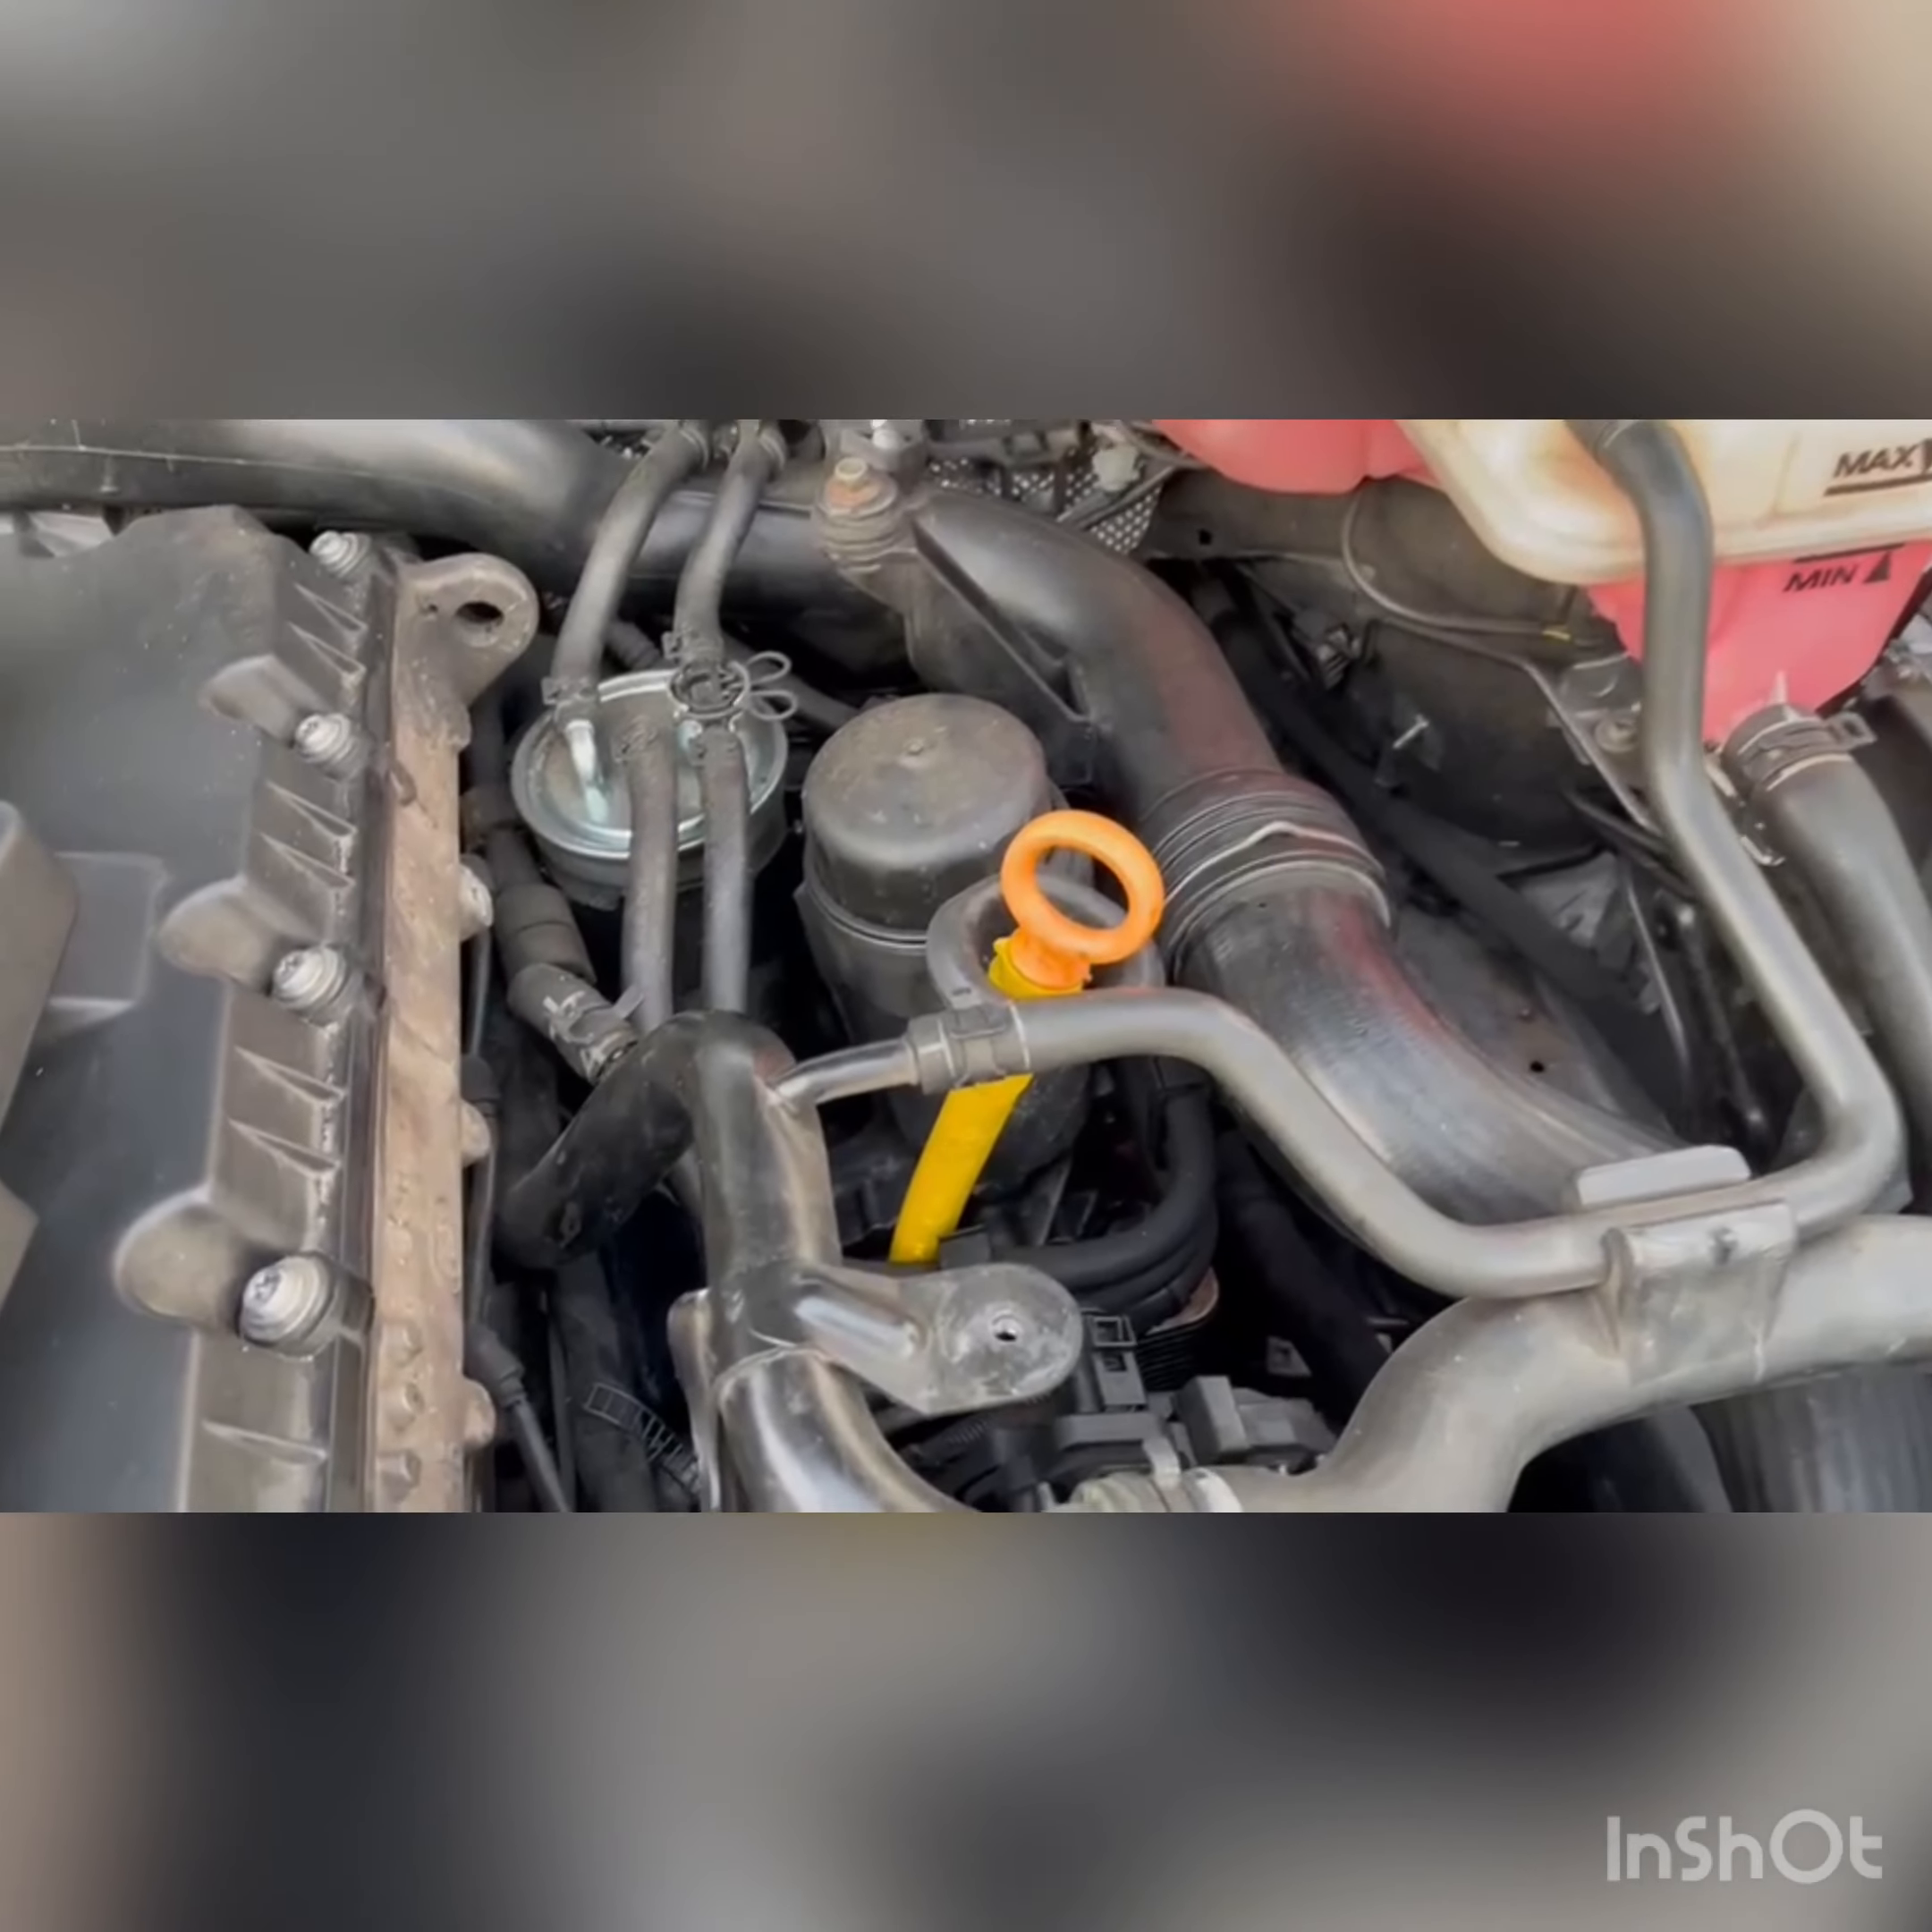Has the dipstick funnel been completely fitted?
Yes.